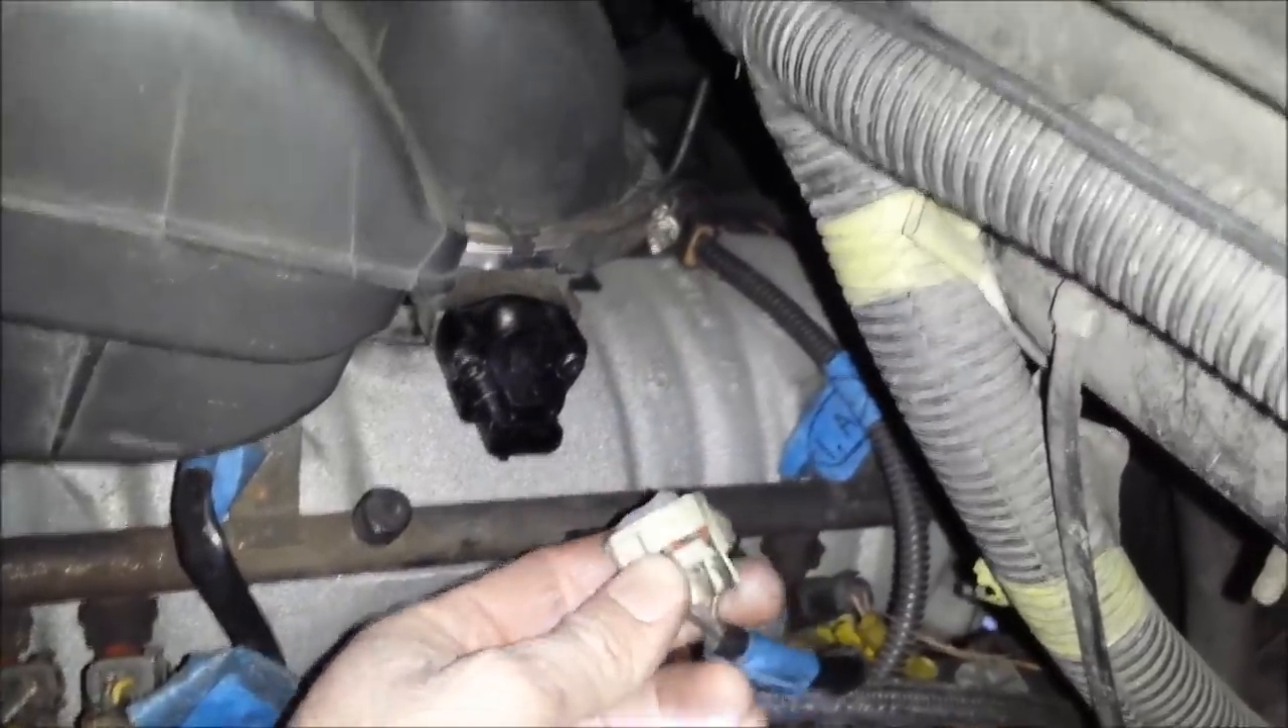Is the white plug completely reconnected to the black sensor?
No.